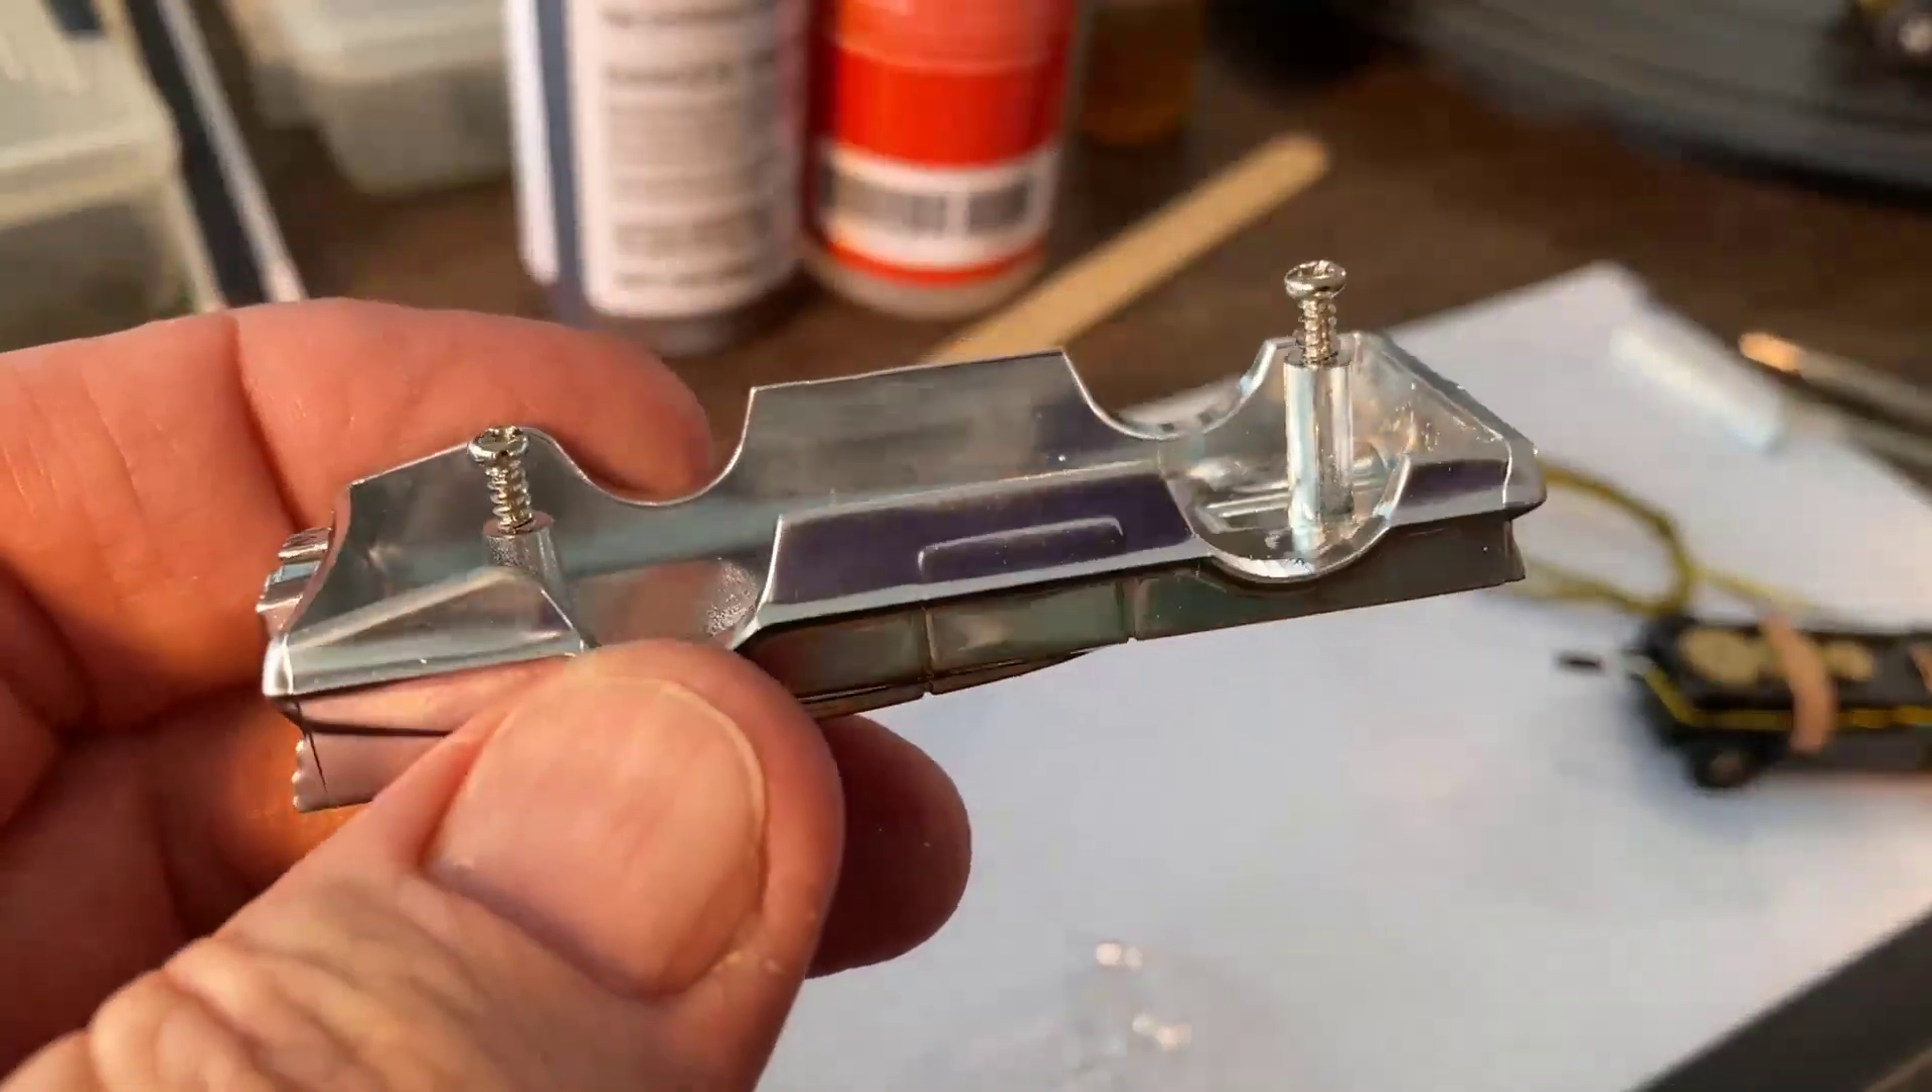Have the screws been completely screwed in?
No.